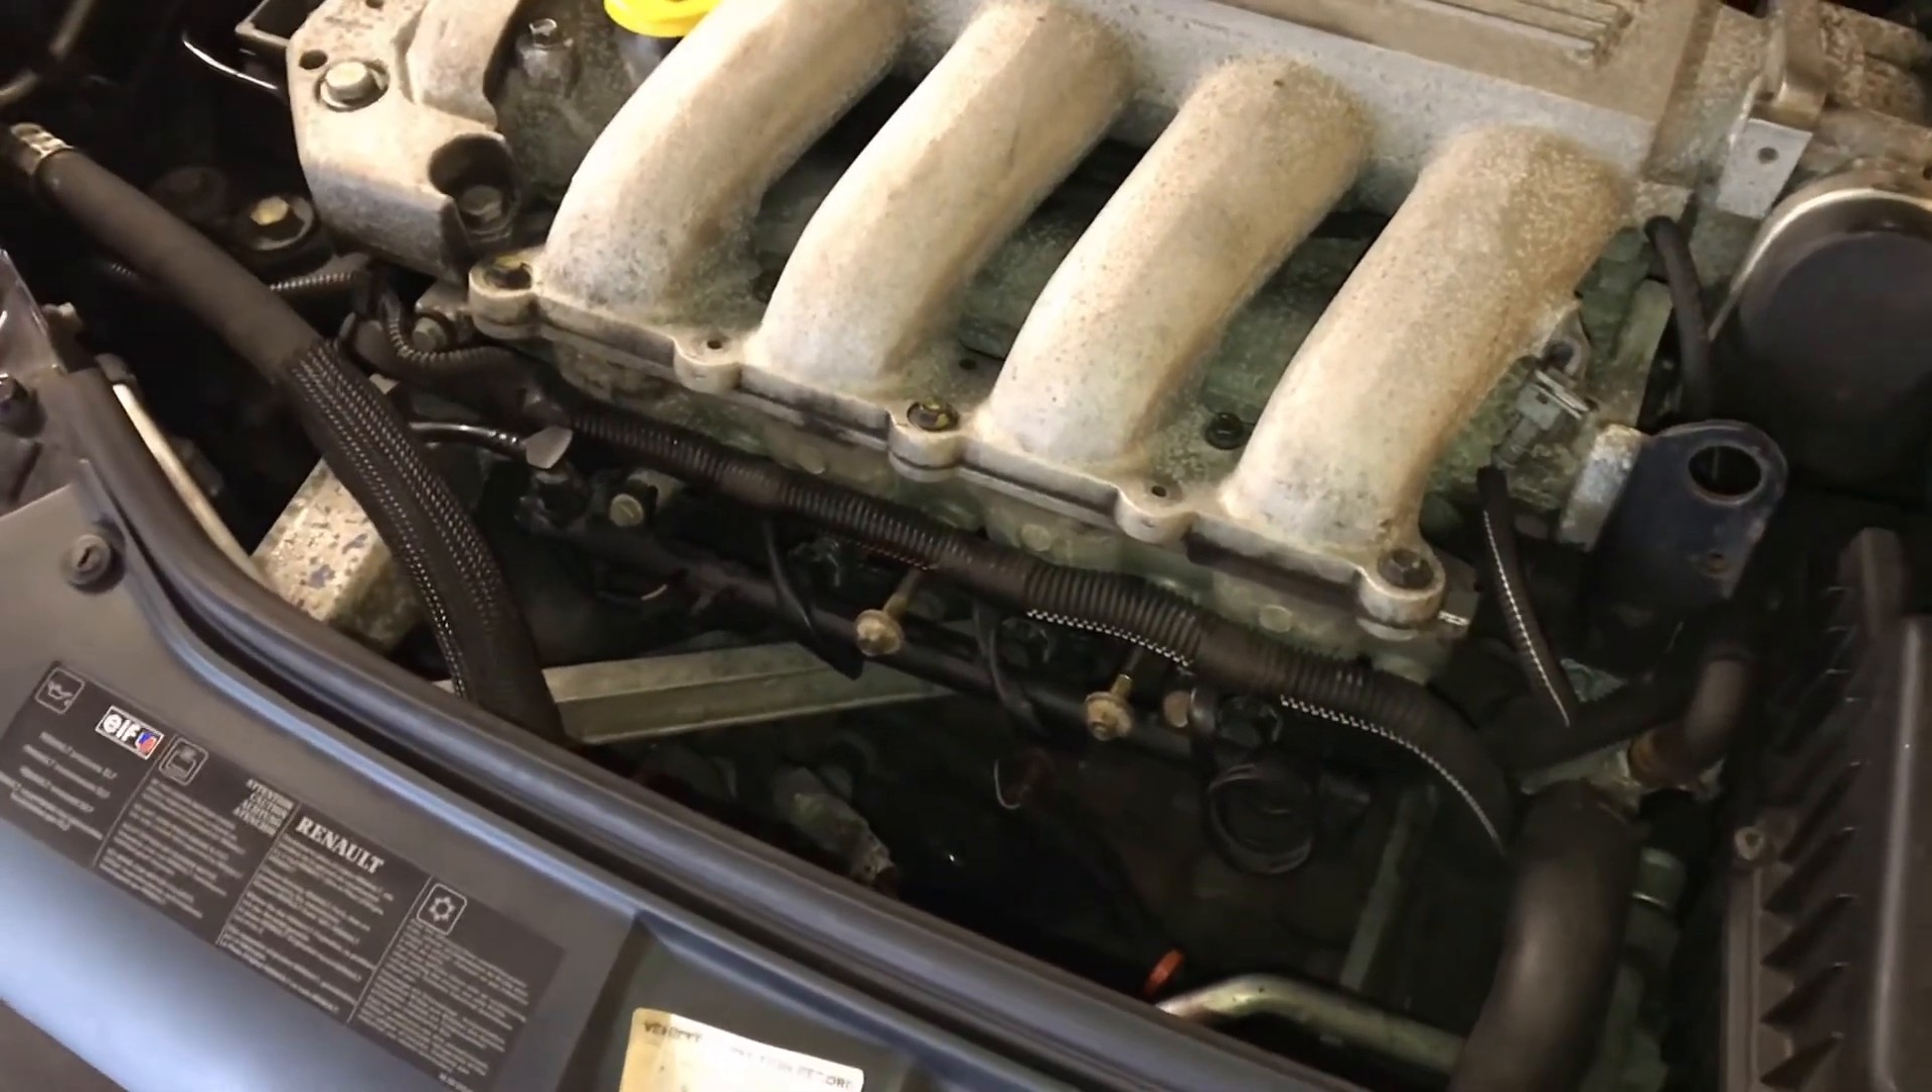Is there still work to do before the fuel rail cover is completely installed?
Yes.